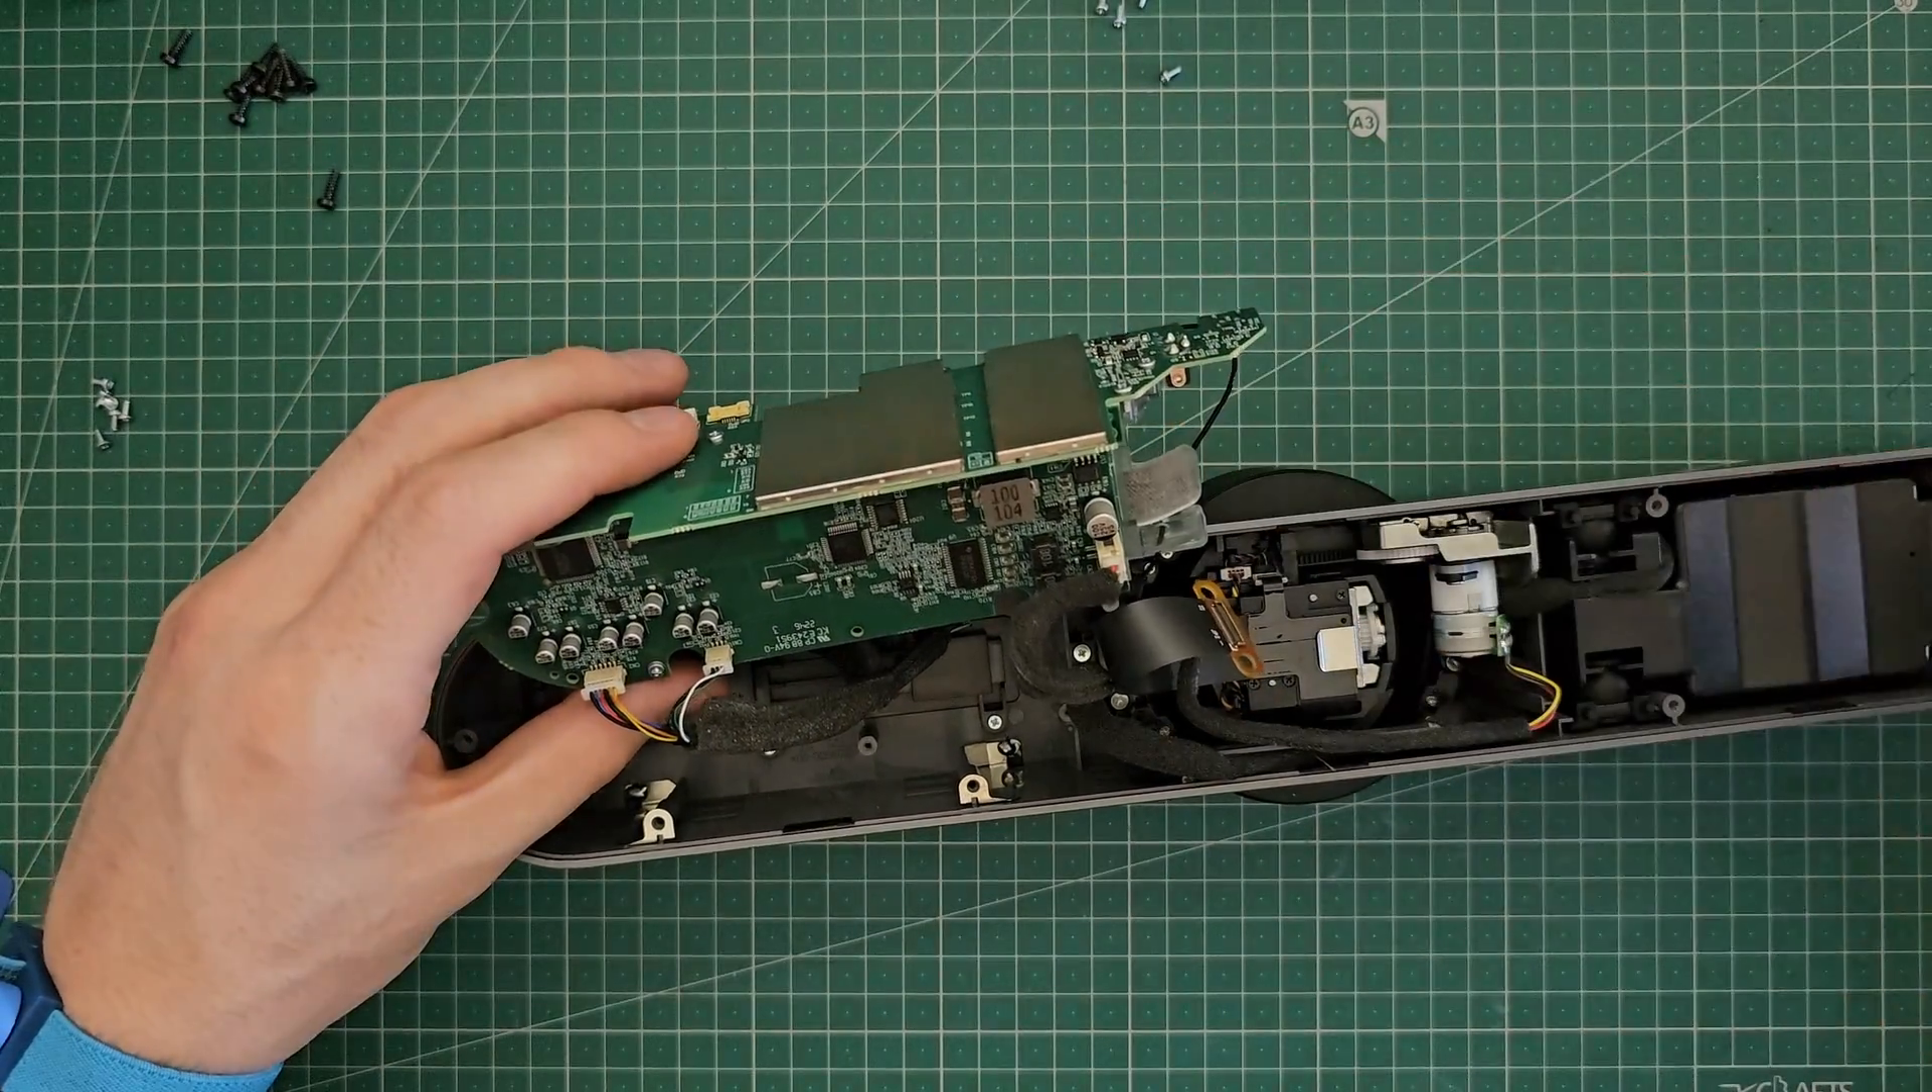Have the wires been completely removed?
No.